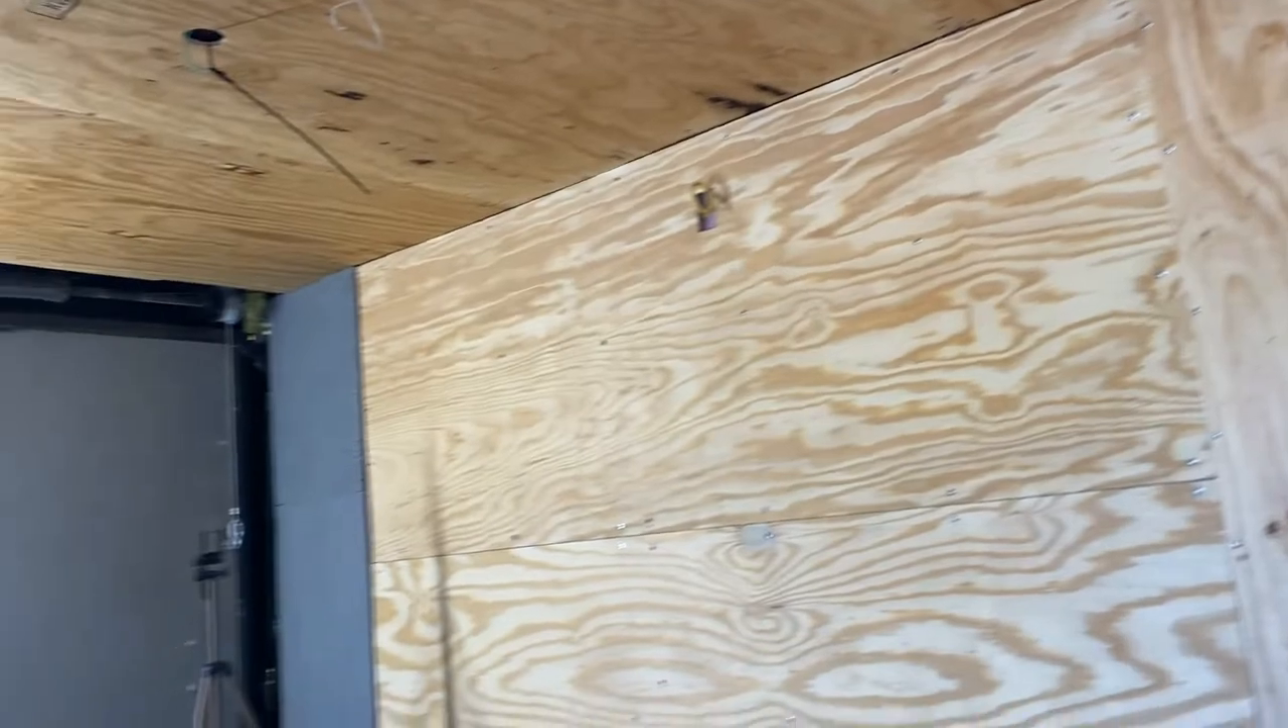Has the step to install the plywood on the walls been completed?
Yes.